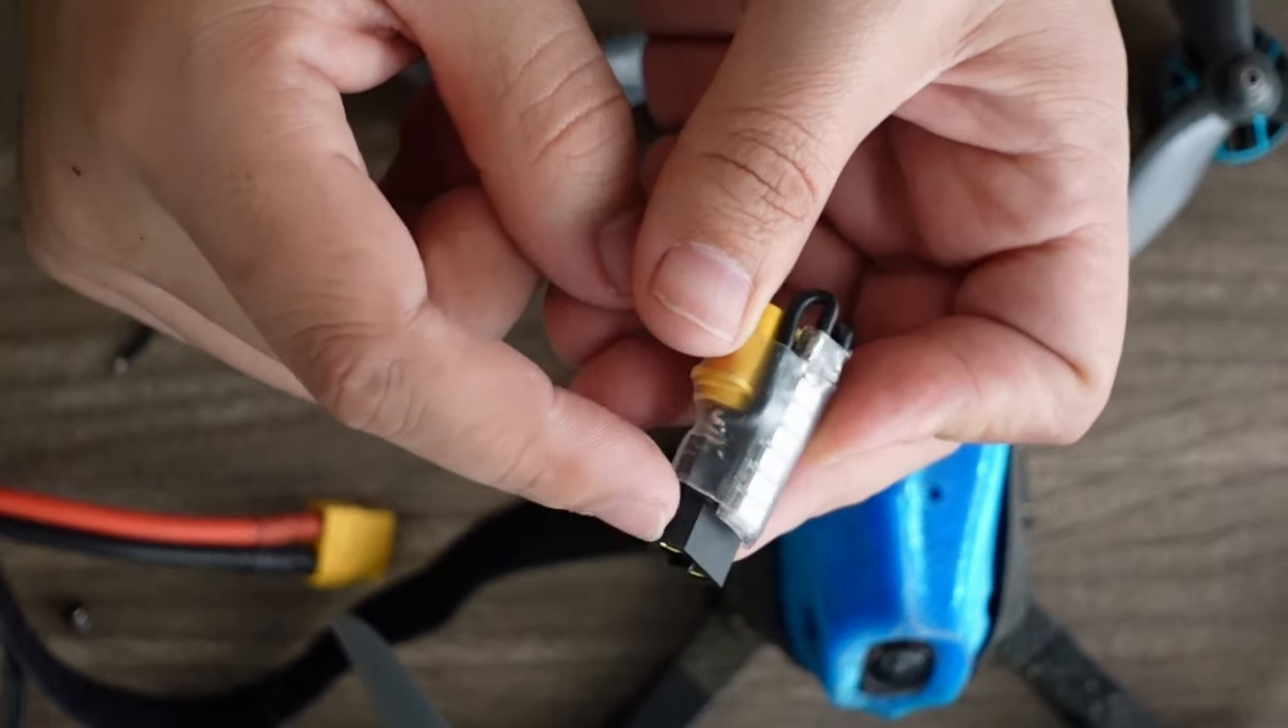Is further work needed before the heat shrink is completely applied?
No.